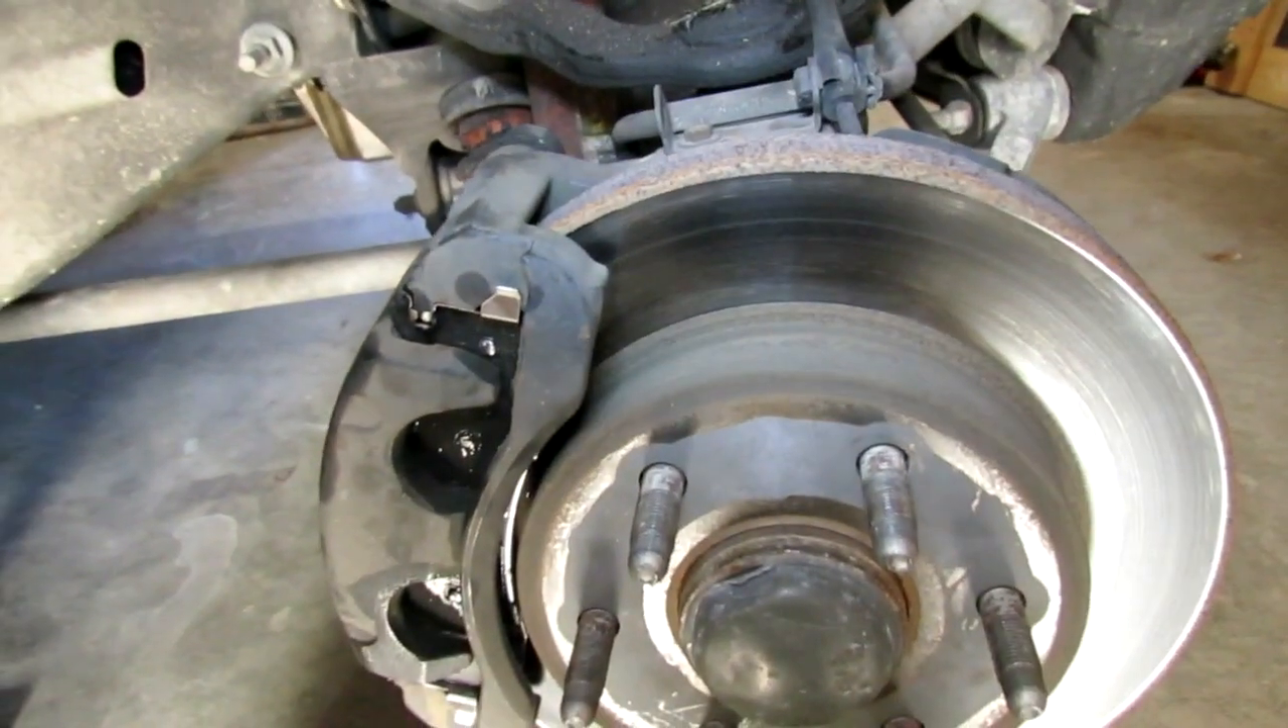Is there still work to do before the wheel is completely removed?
No.